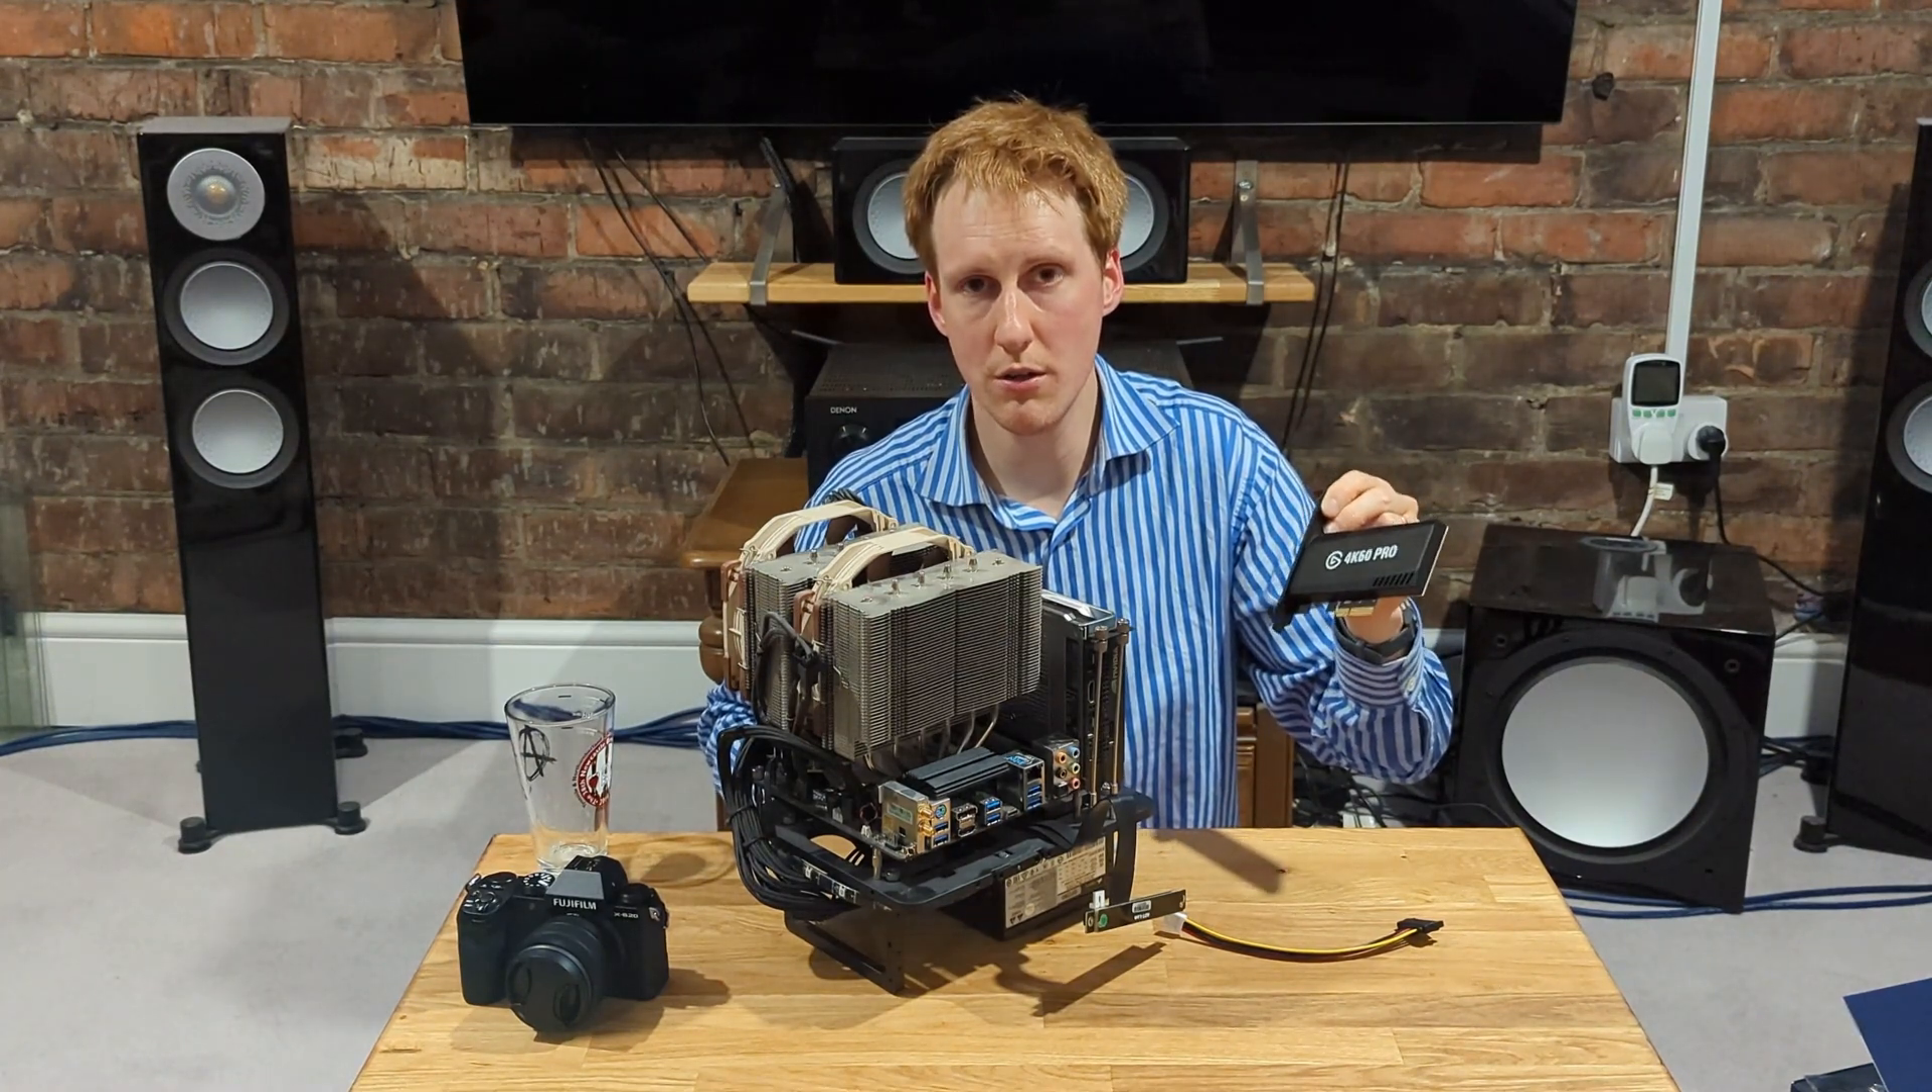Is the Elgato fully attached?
No.